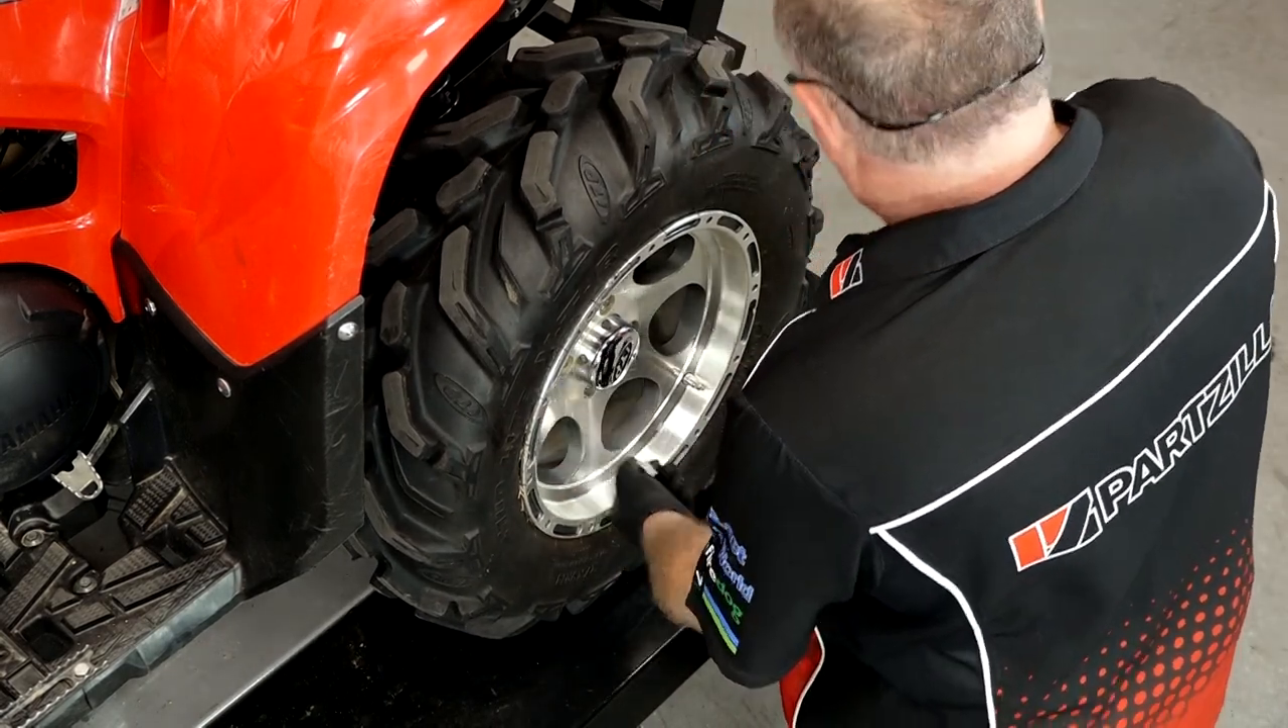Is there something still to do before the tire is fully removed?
Yes.